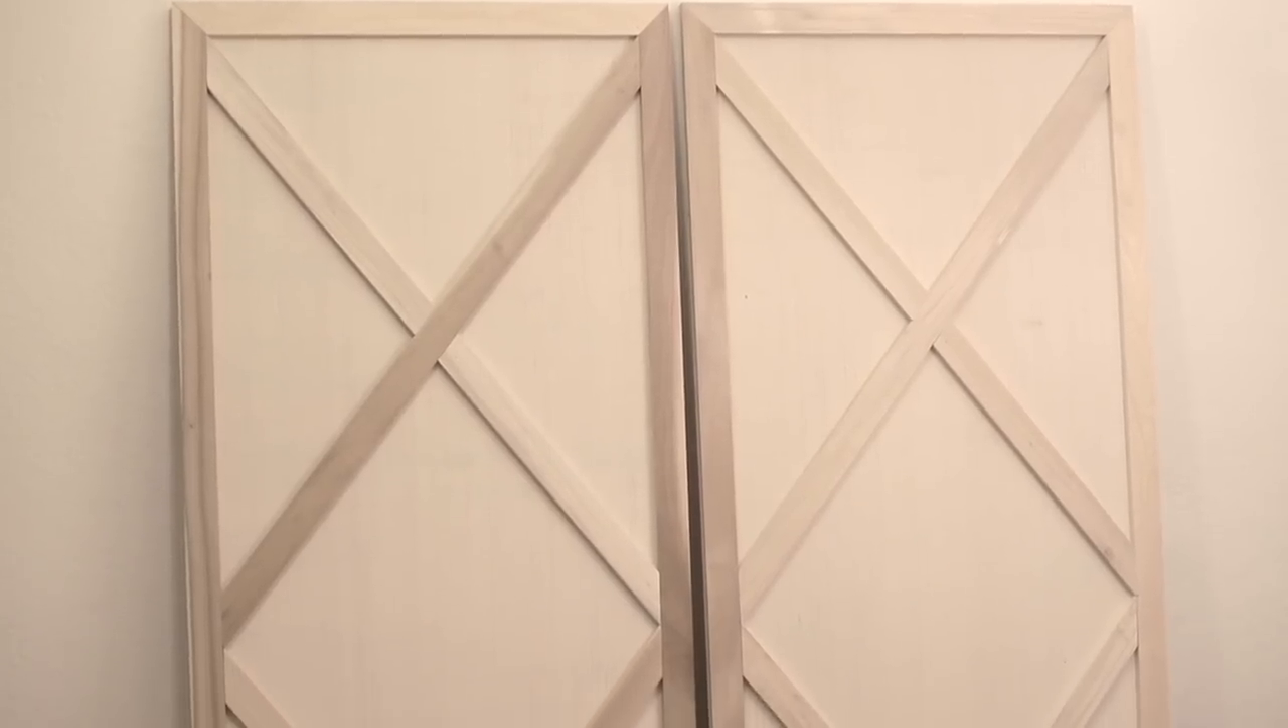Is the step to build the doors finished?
Yes.